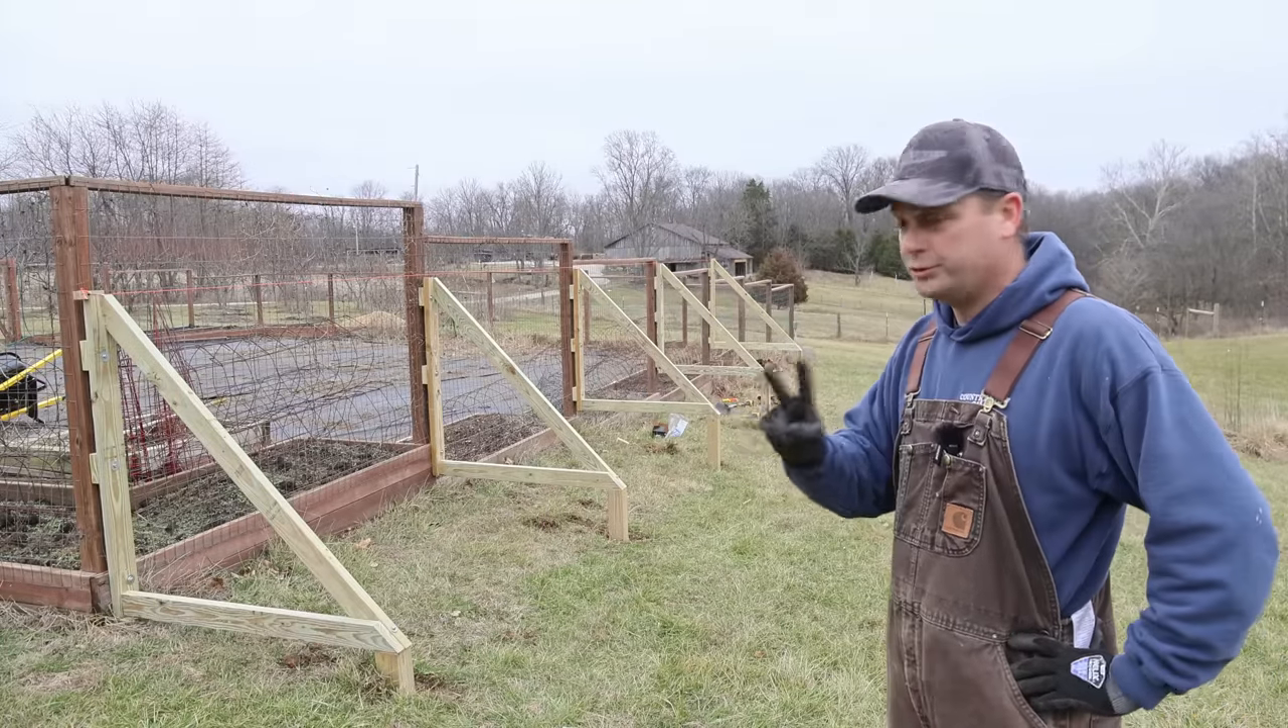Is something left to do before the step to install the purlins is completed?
Yes.